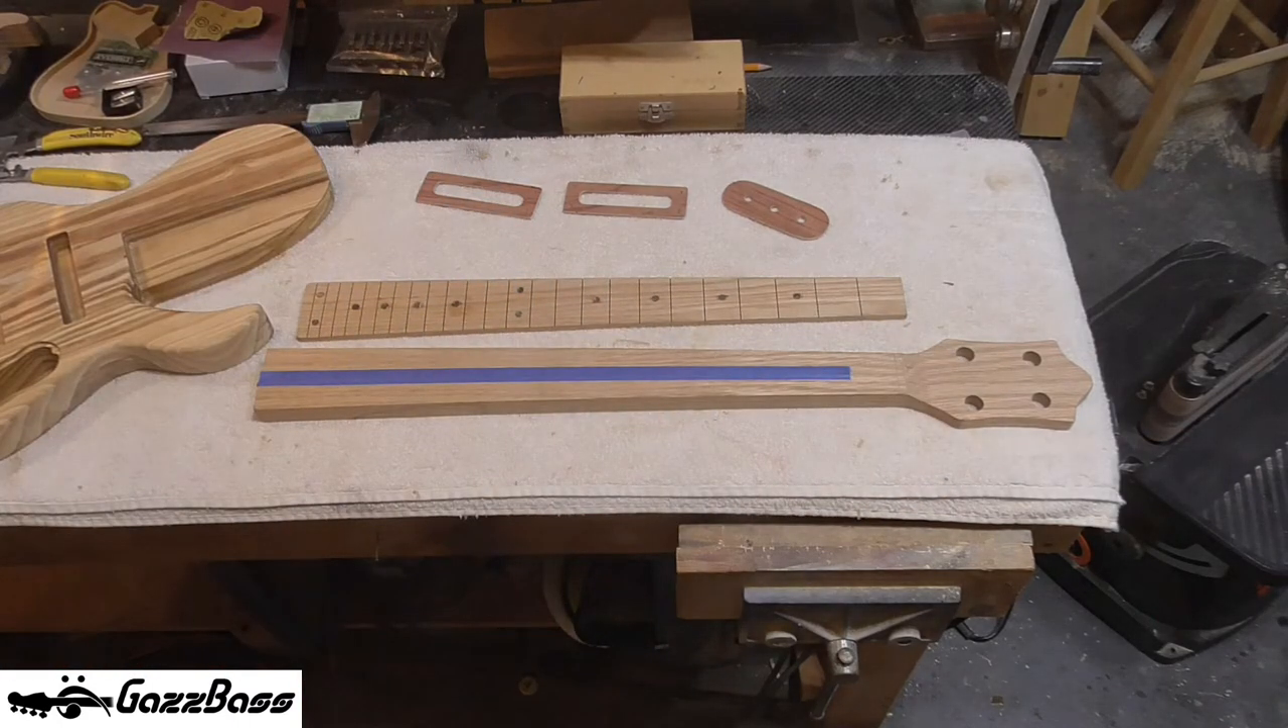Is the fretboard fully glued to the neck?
No.